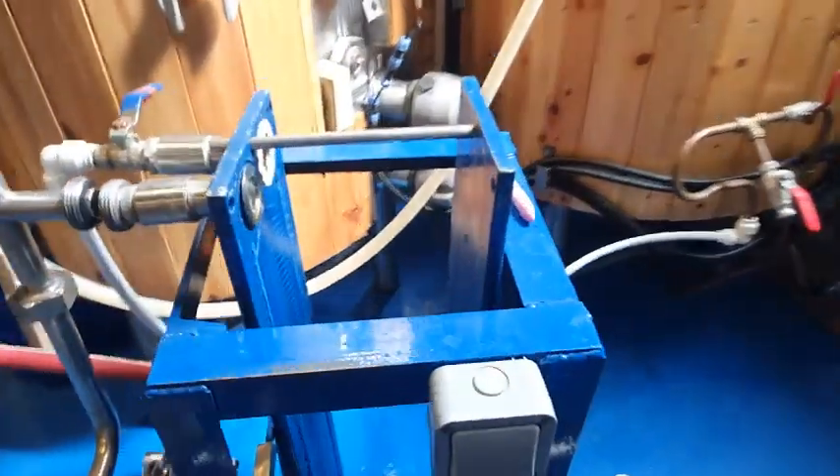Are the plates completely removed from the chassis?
Yes.